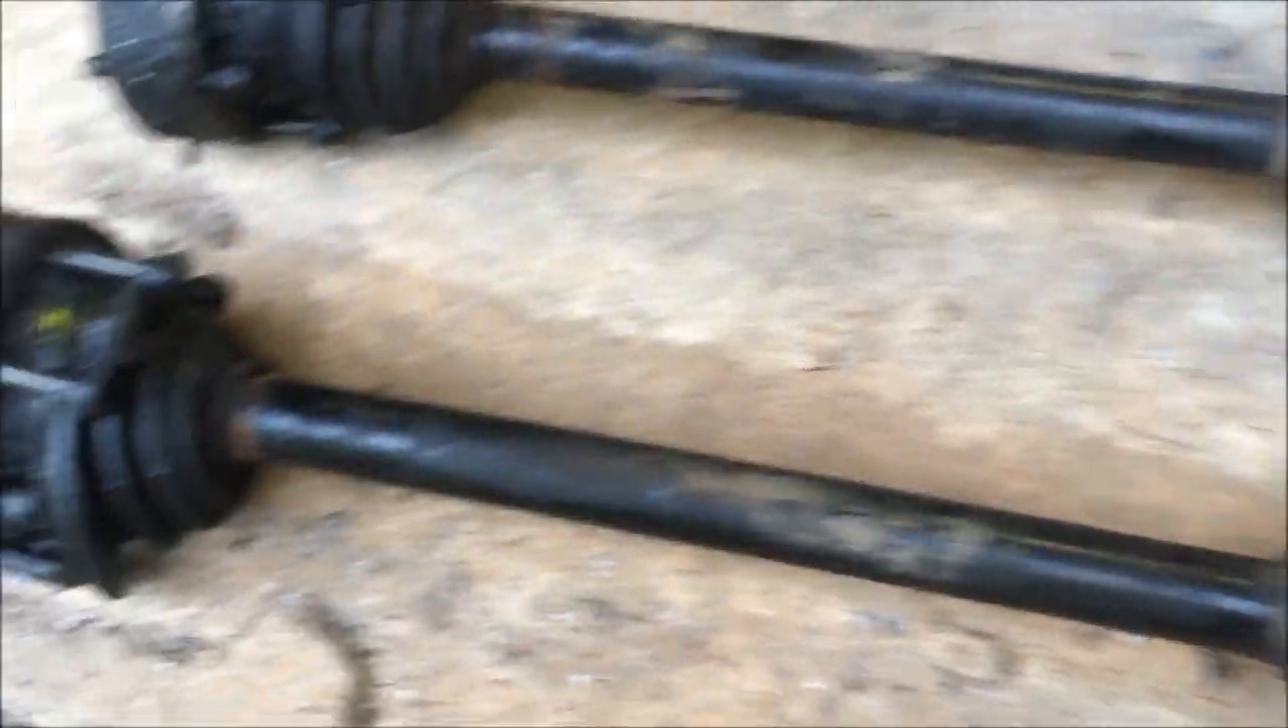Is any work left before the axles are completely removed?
No.